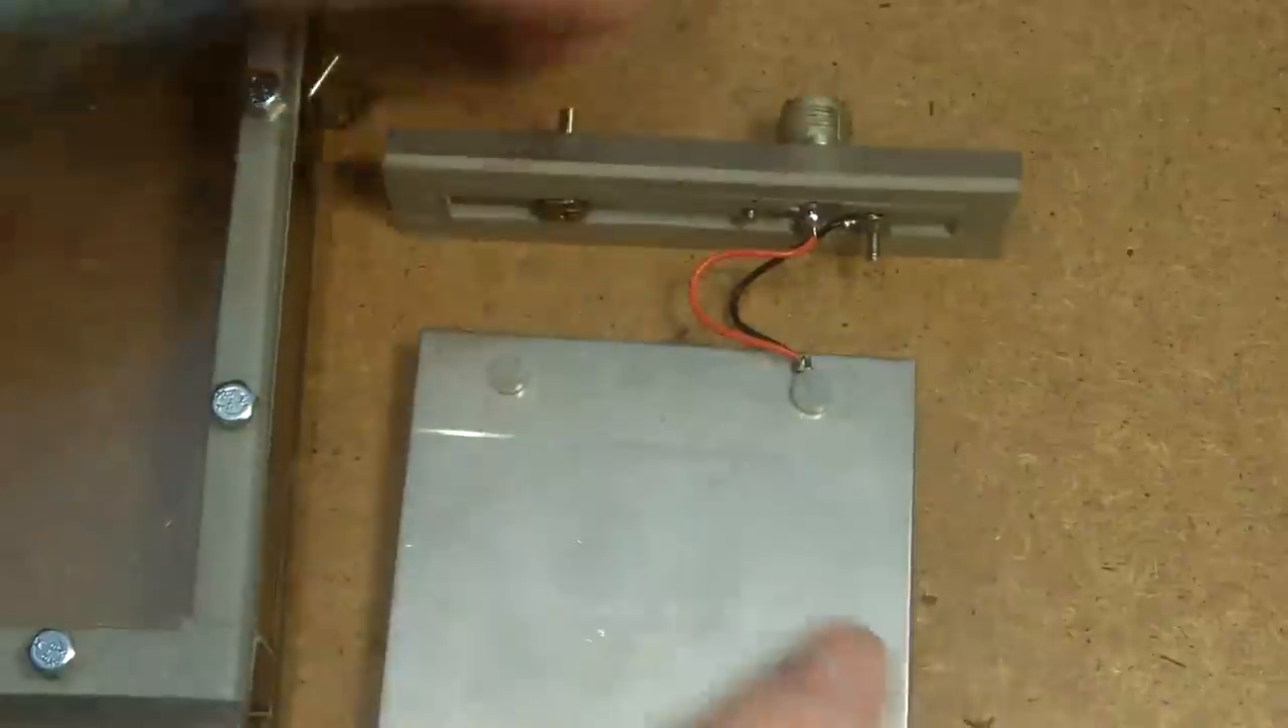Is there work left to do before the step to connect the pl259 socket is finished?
No.